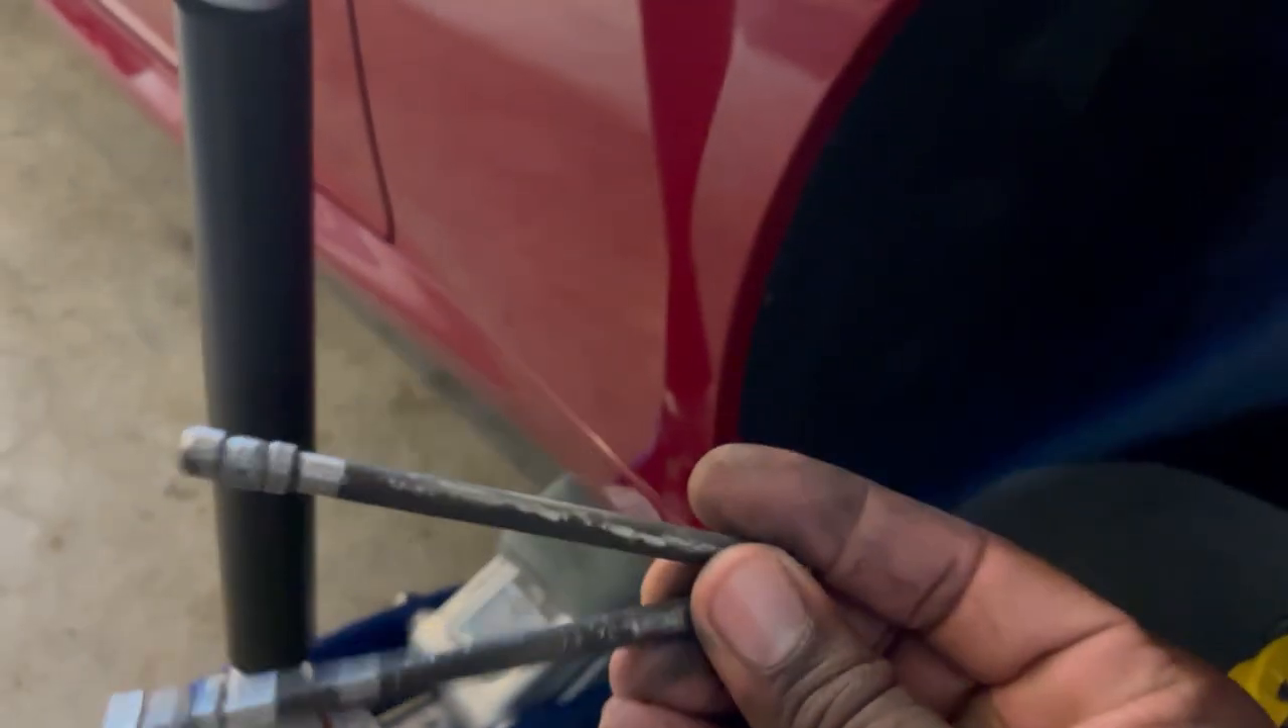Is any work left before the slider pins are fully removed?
No.